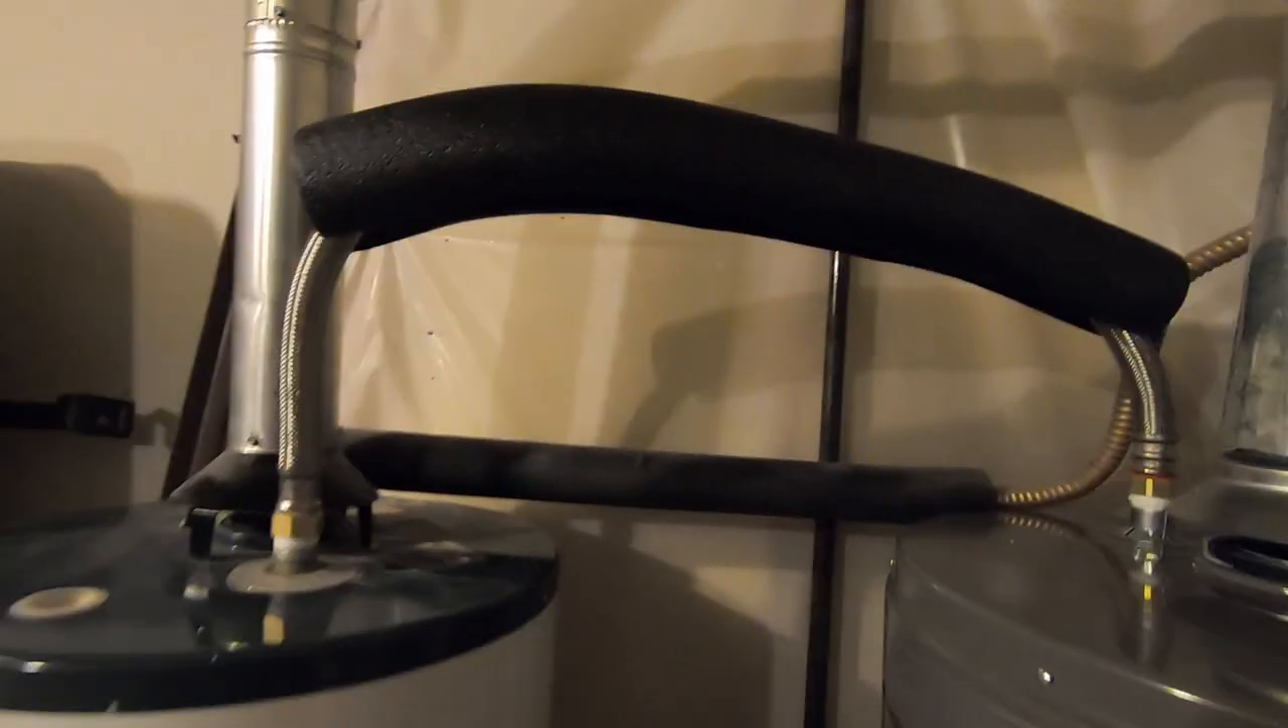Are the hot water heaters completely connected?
Yes.